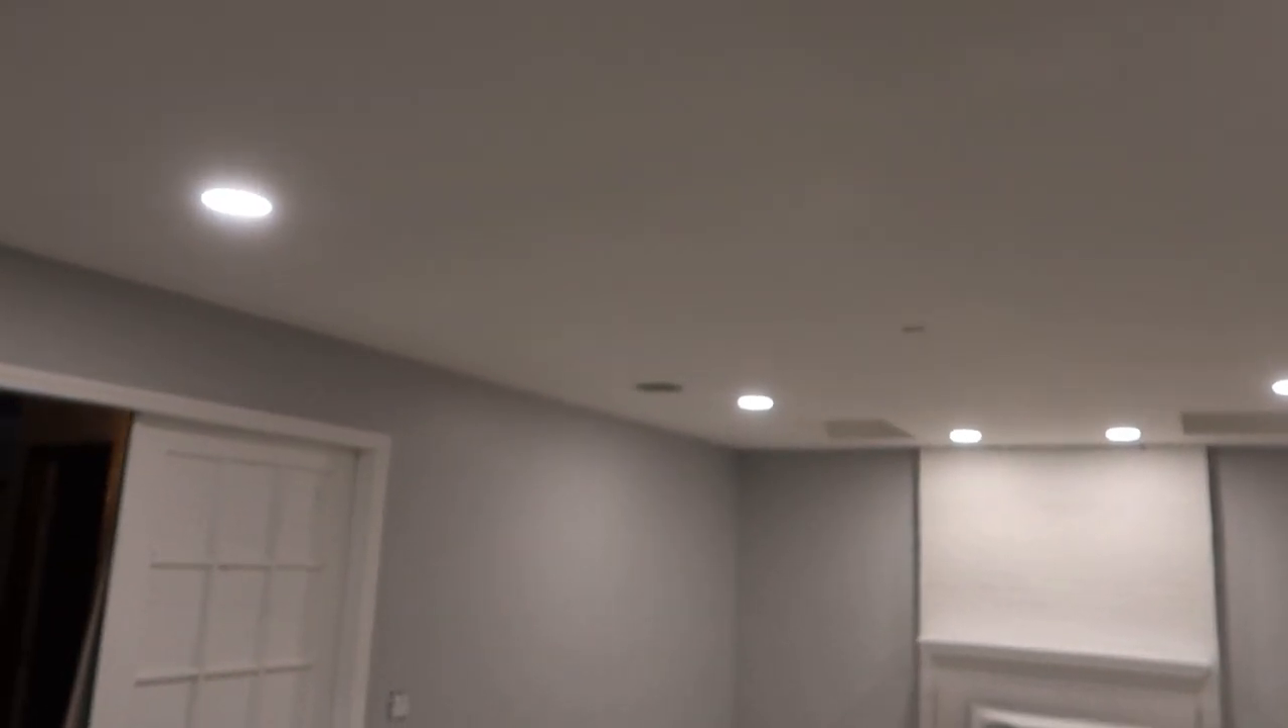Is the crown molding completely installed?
No.